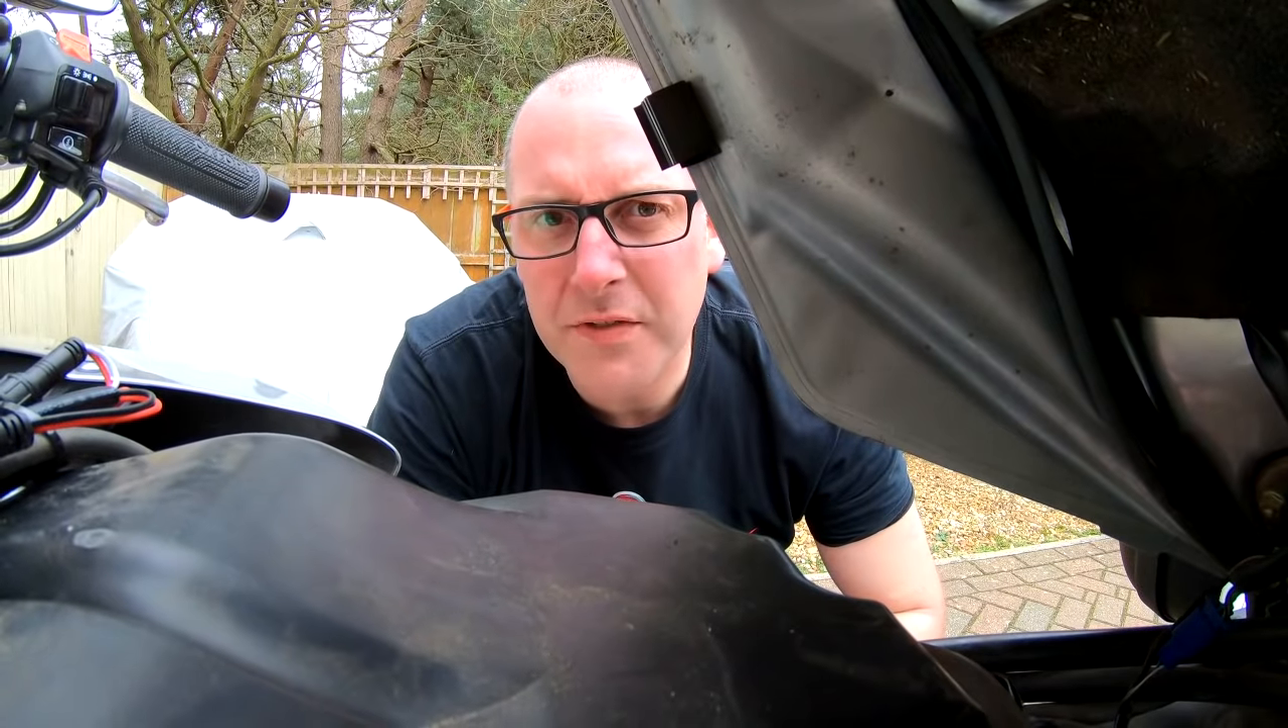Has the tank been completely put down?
No.